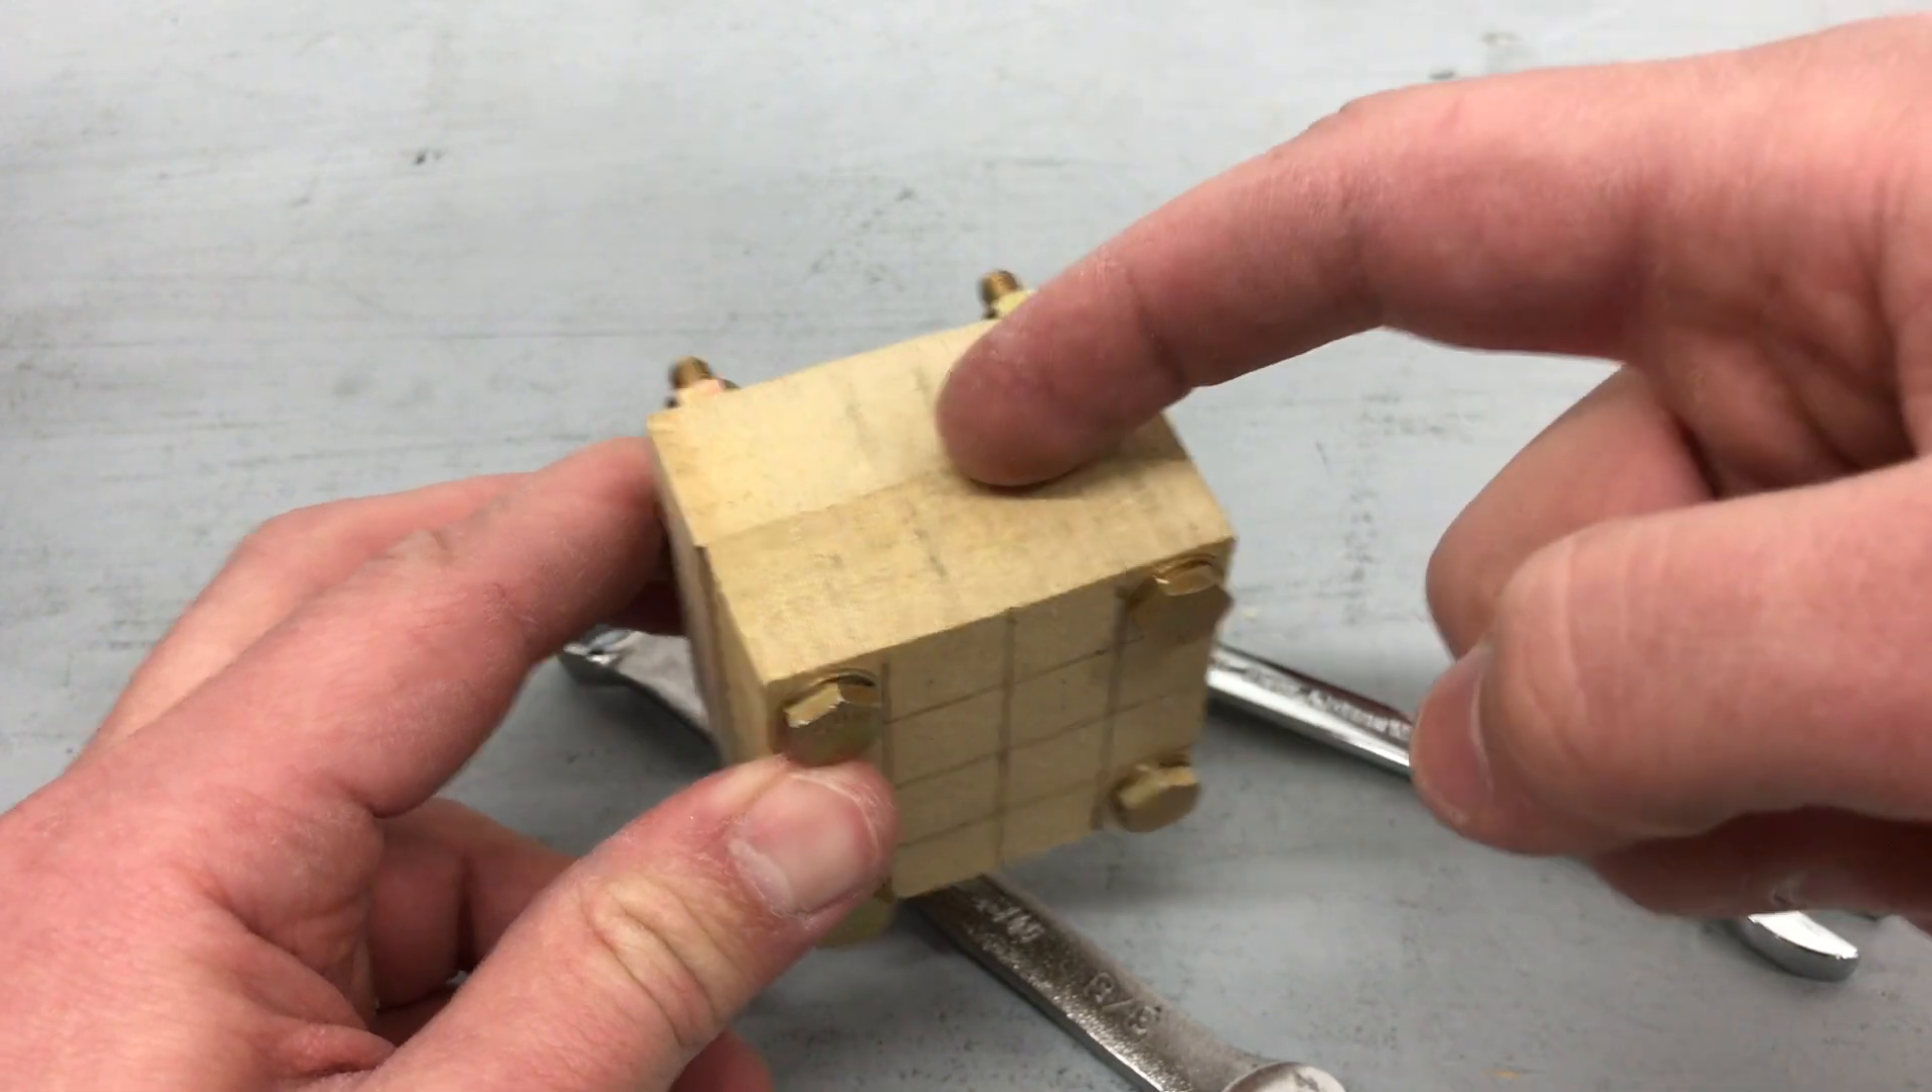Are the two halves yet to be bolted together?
No.